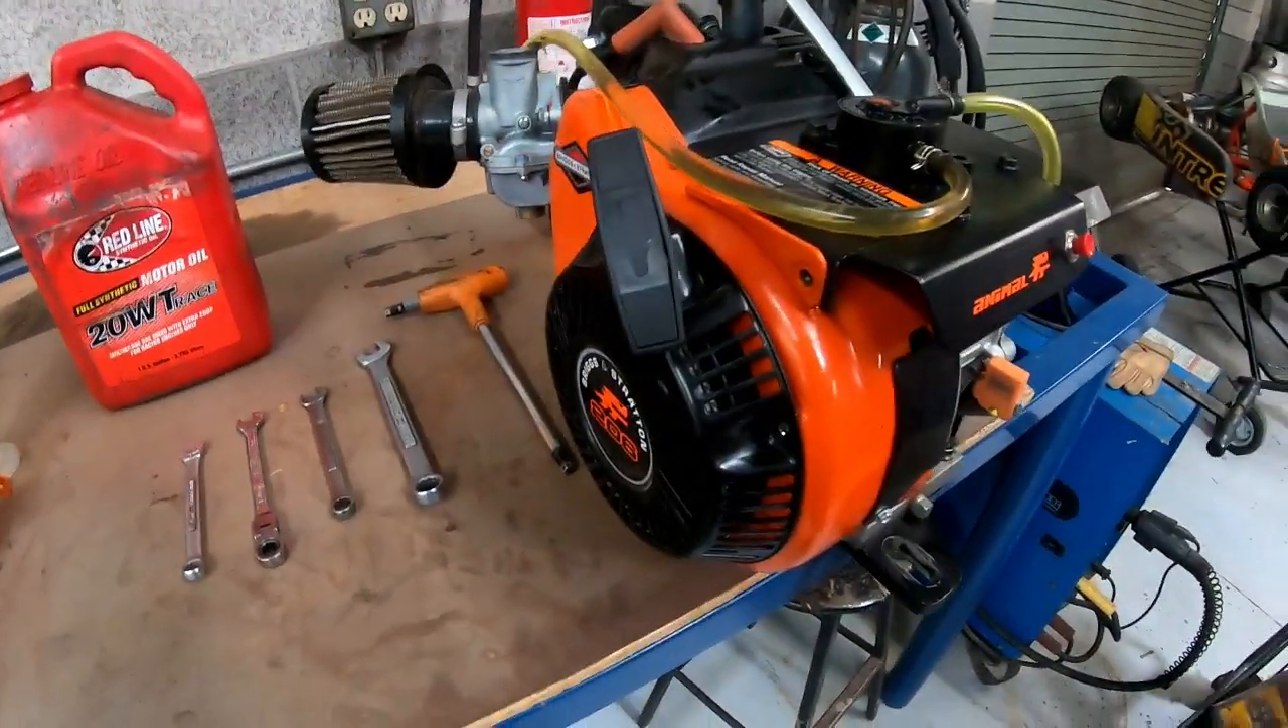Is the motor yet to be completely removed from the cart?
No.